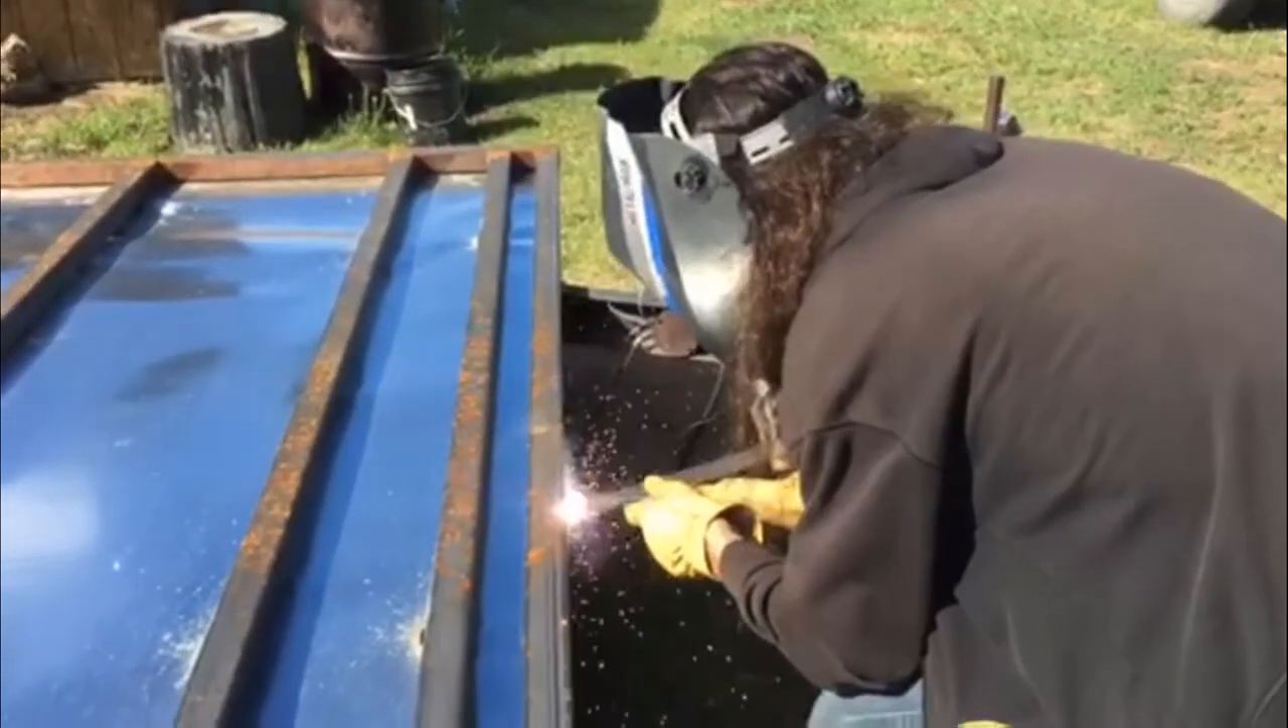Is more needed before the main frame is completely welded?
Yes.